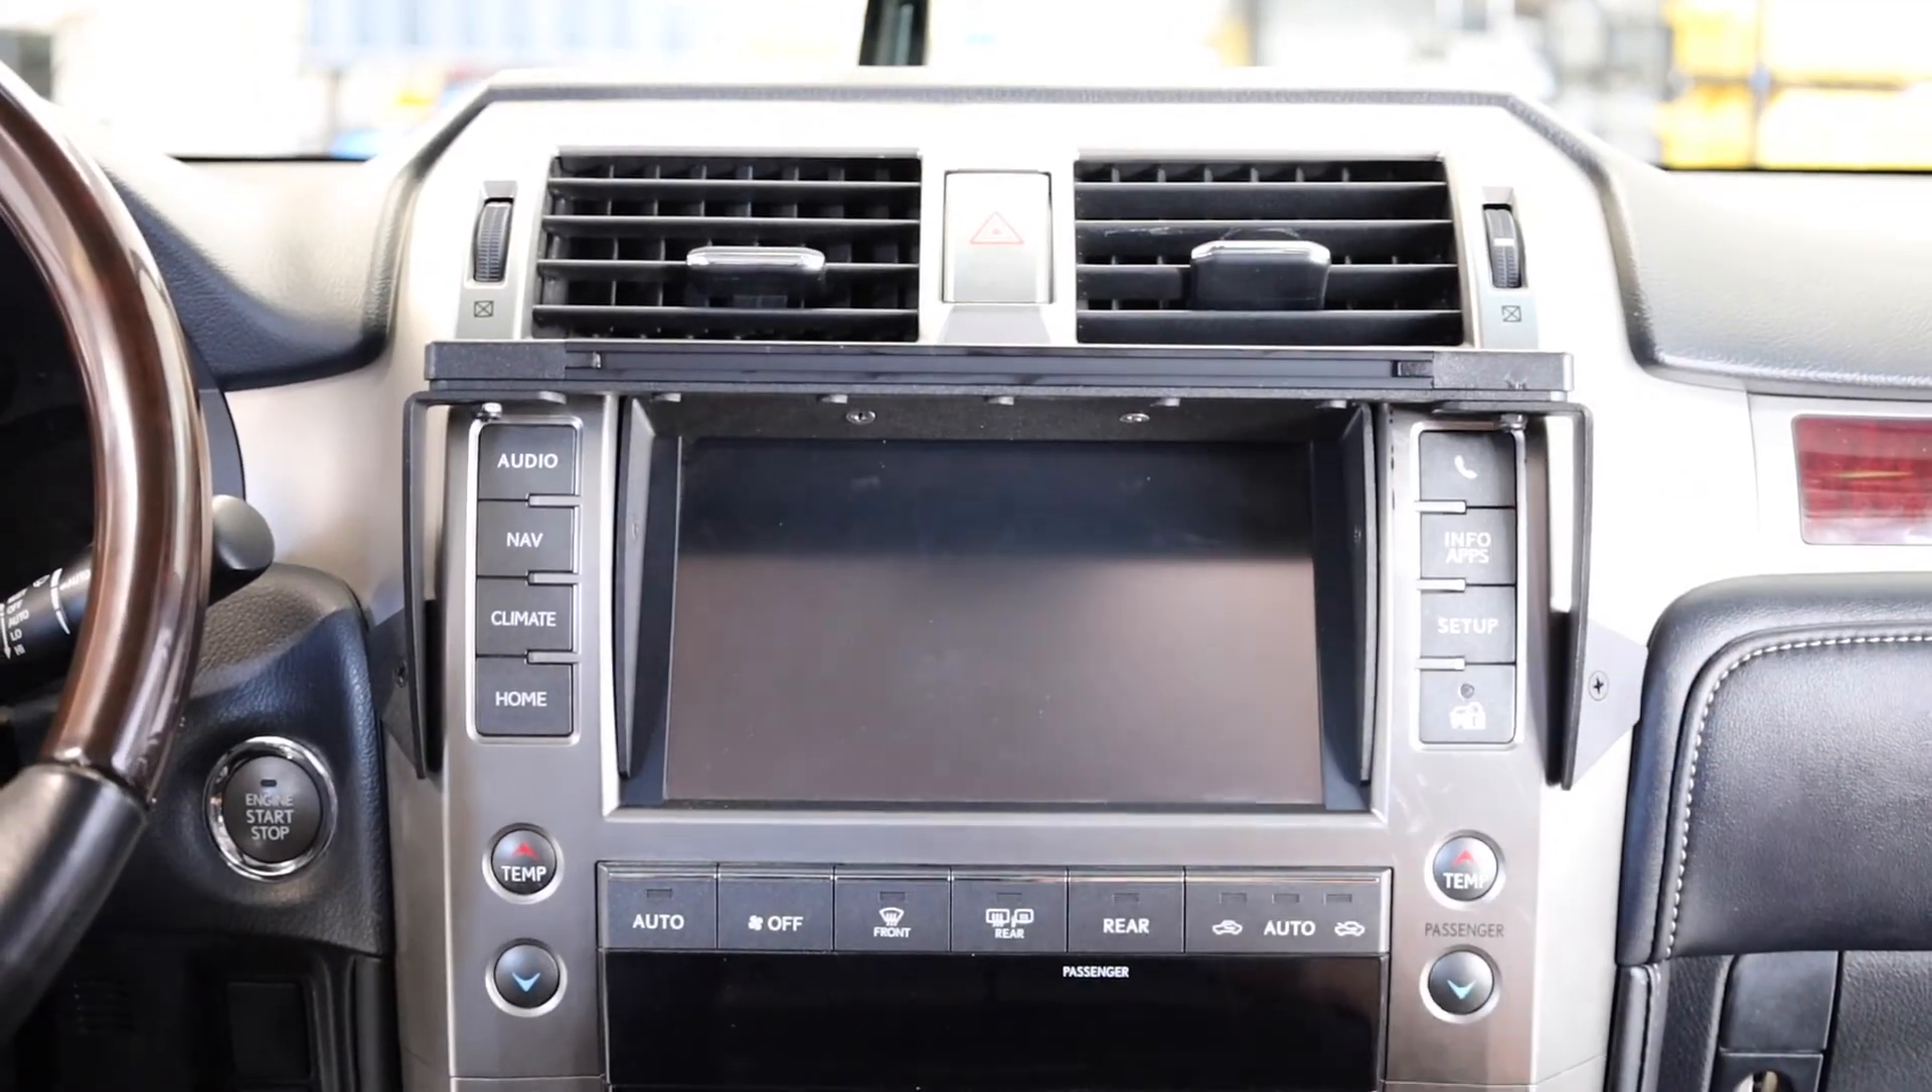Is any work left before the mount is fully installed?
No.